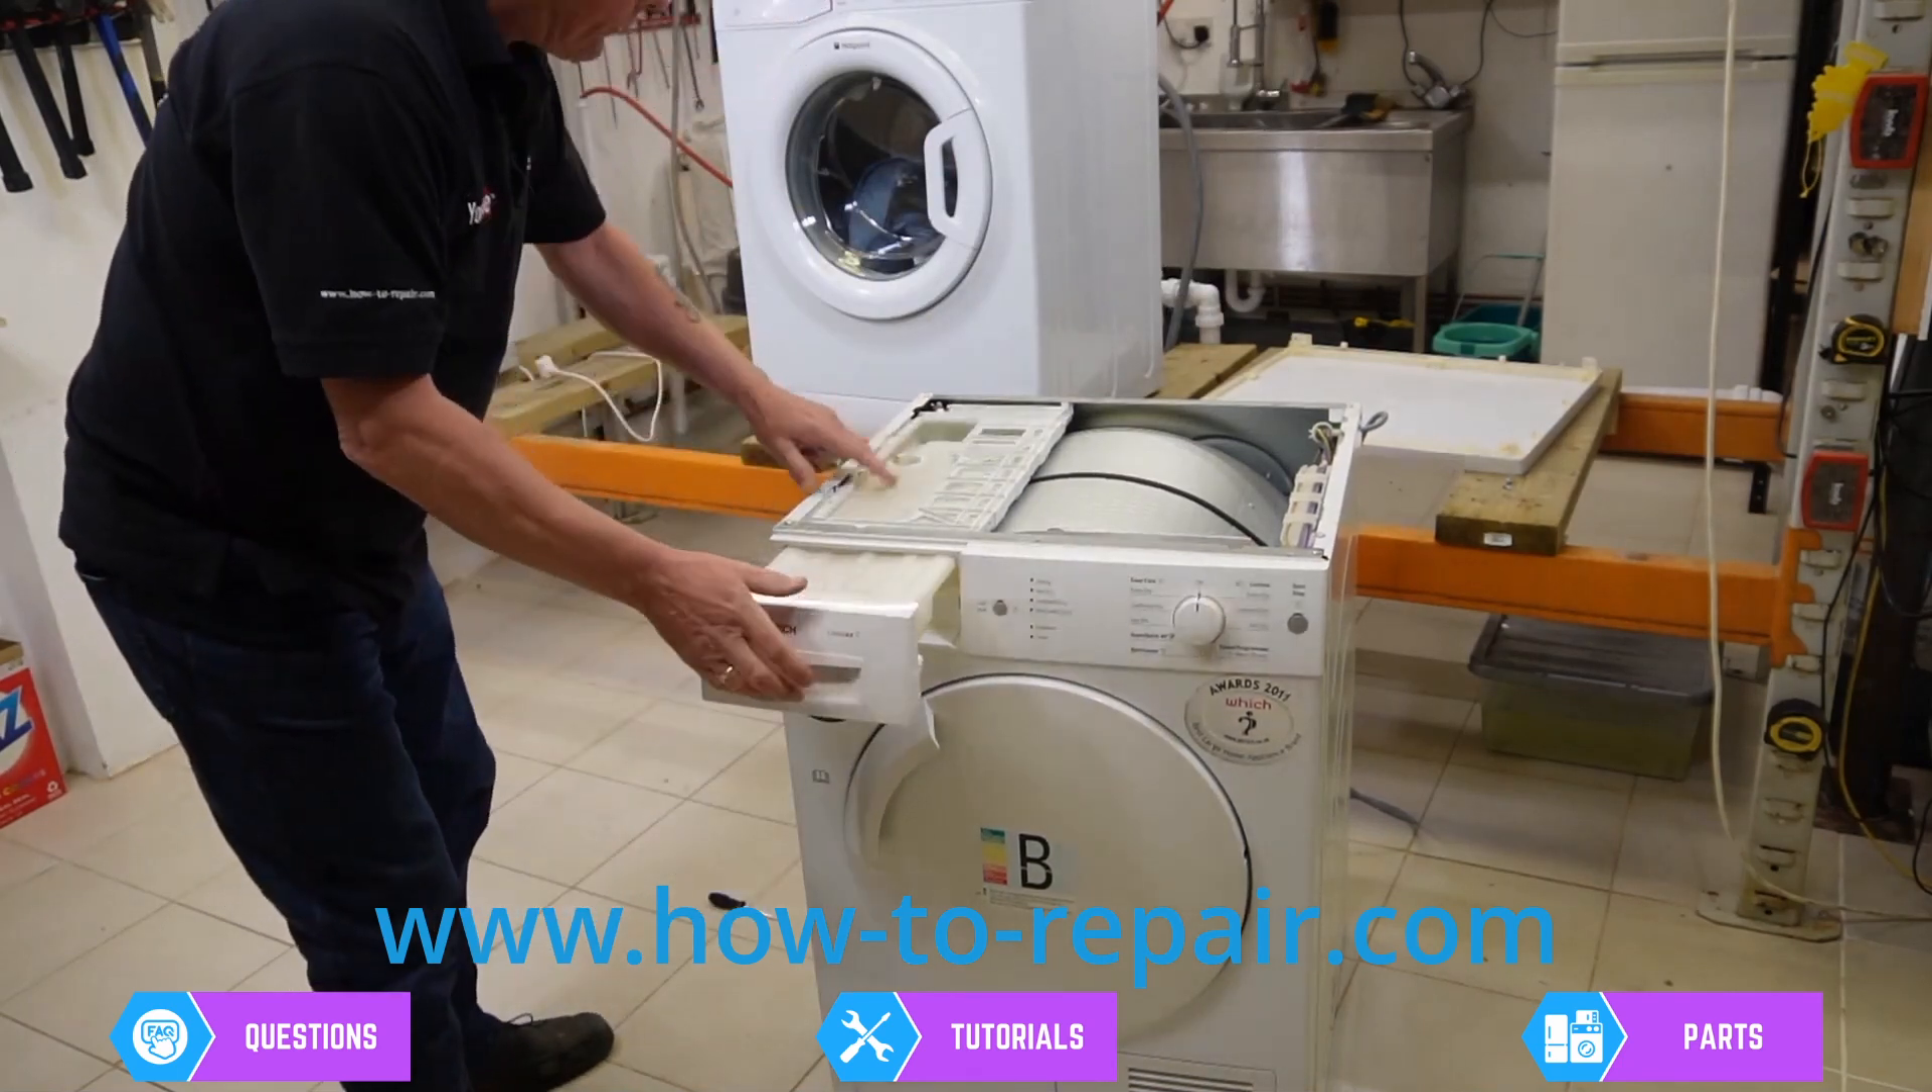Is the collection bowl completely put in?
No.